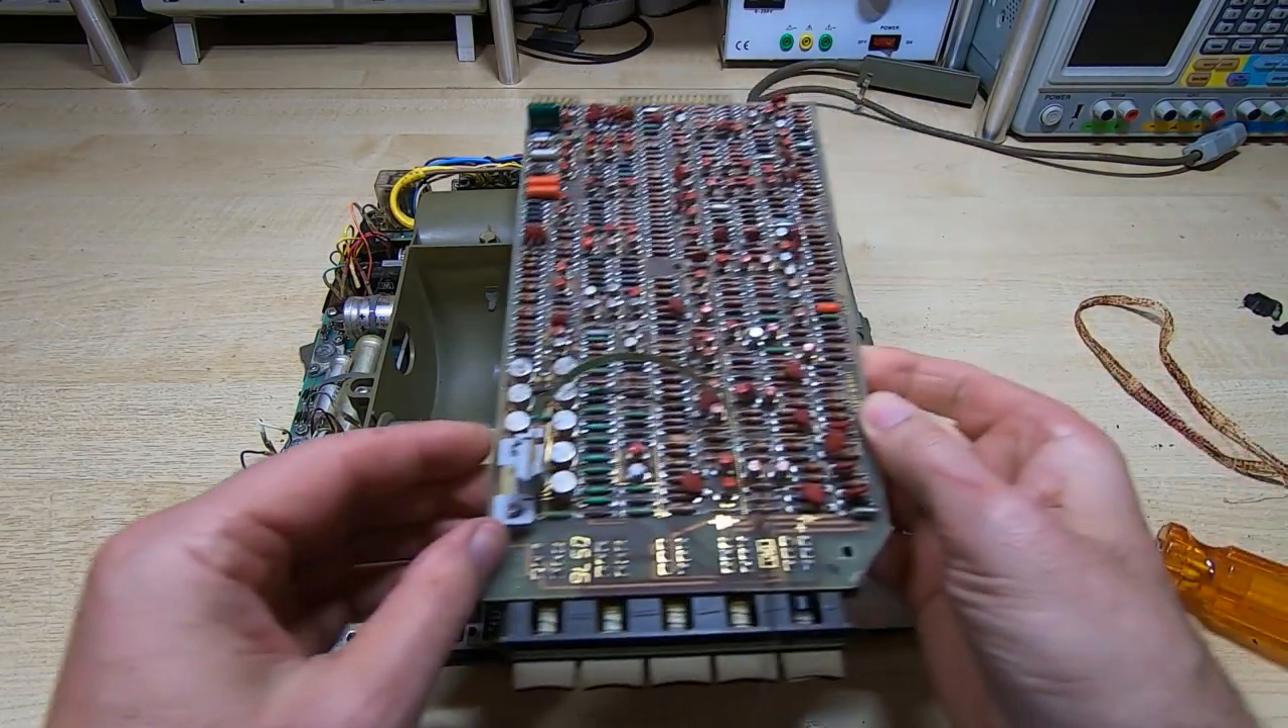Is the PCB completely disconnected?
Yes.